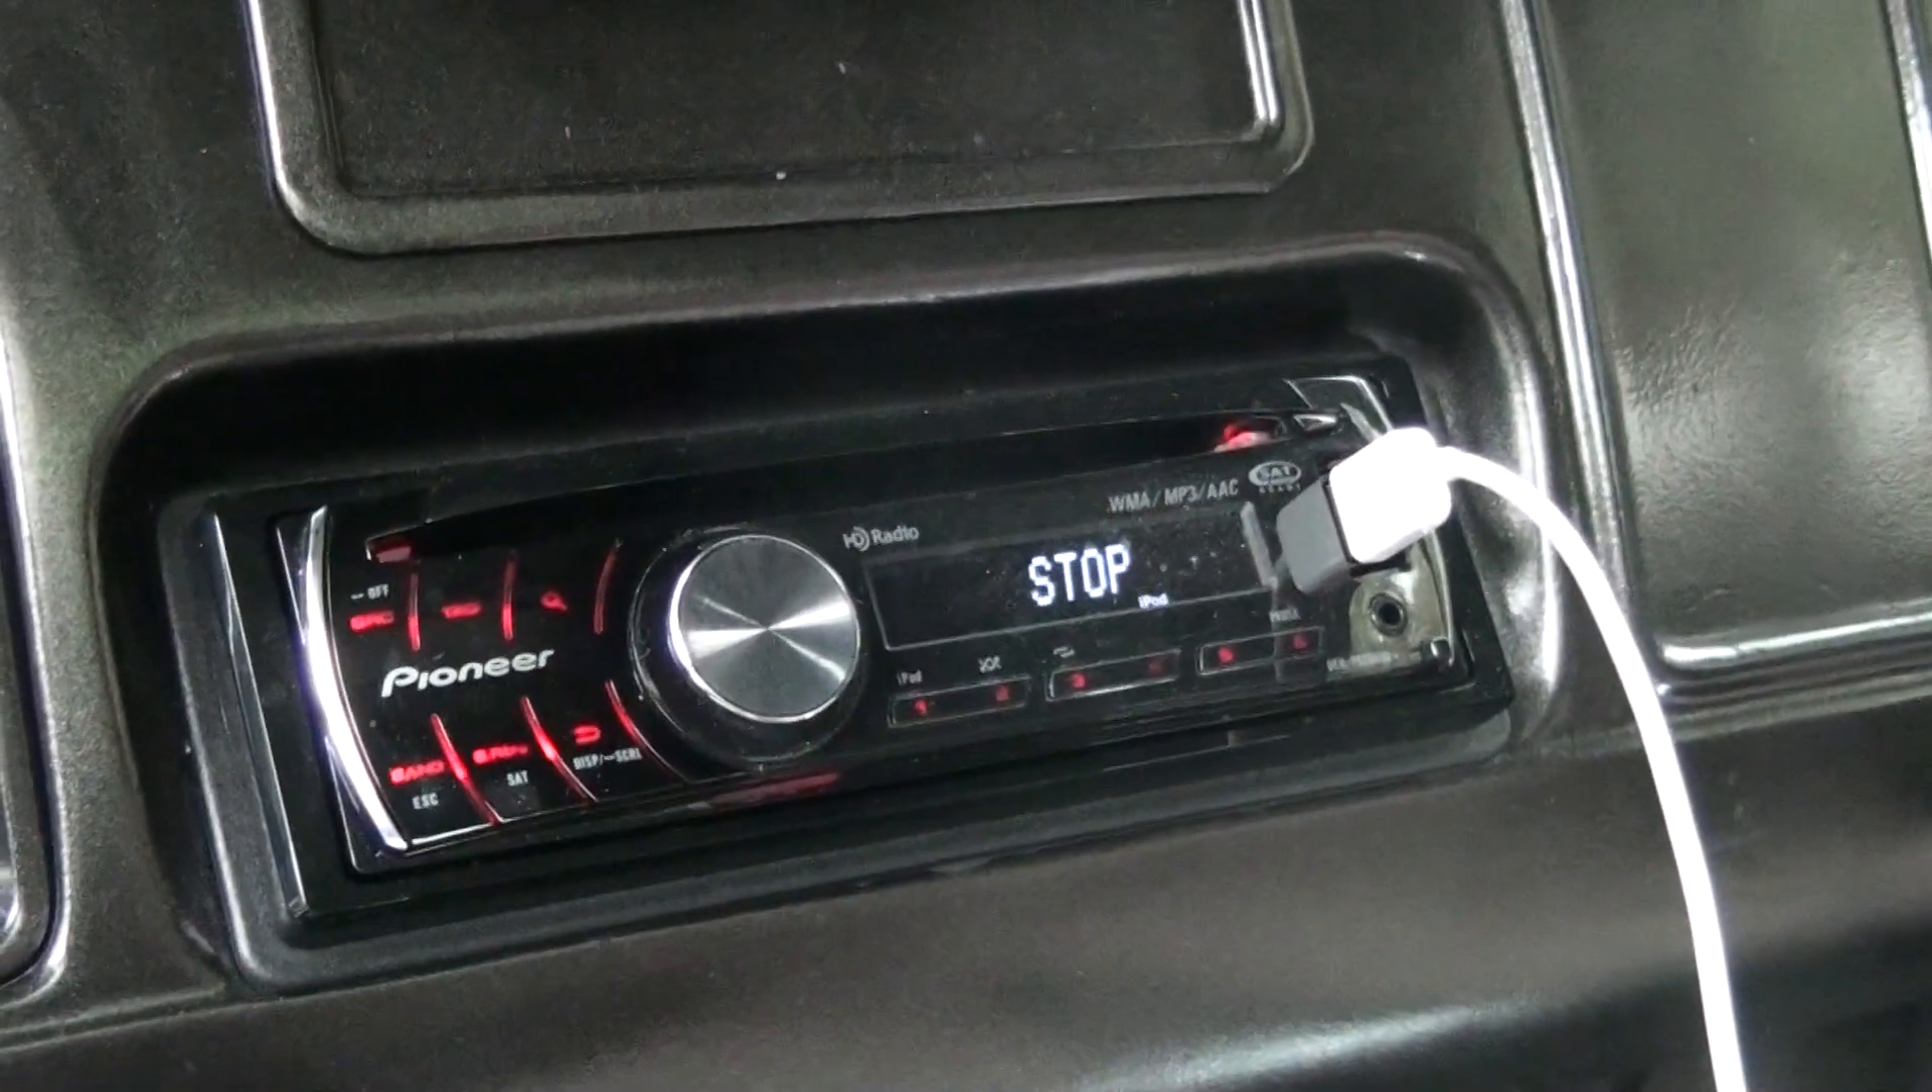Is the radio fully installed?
Yes.